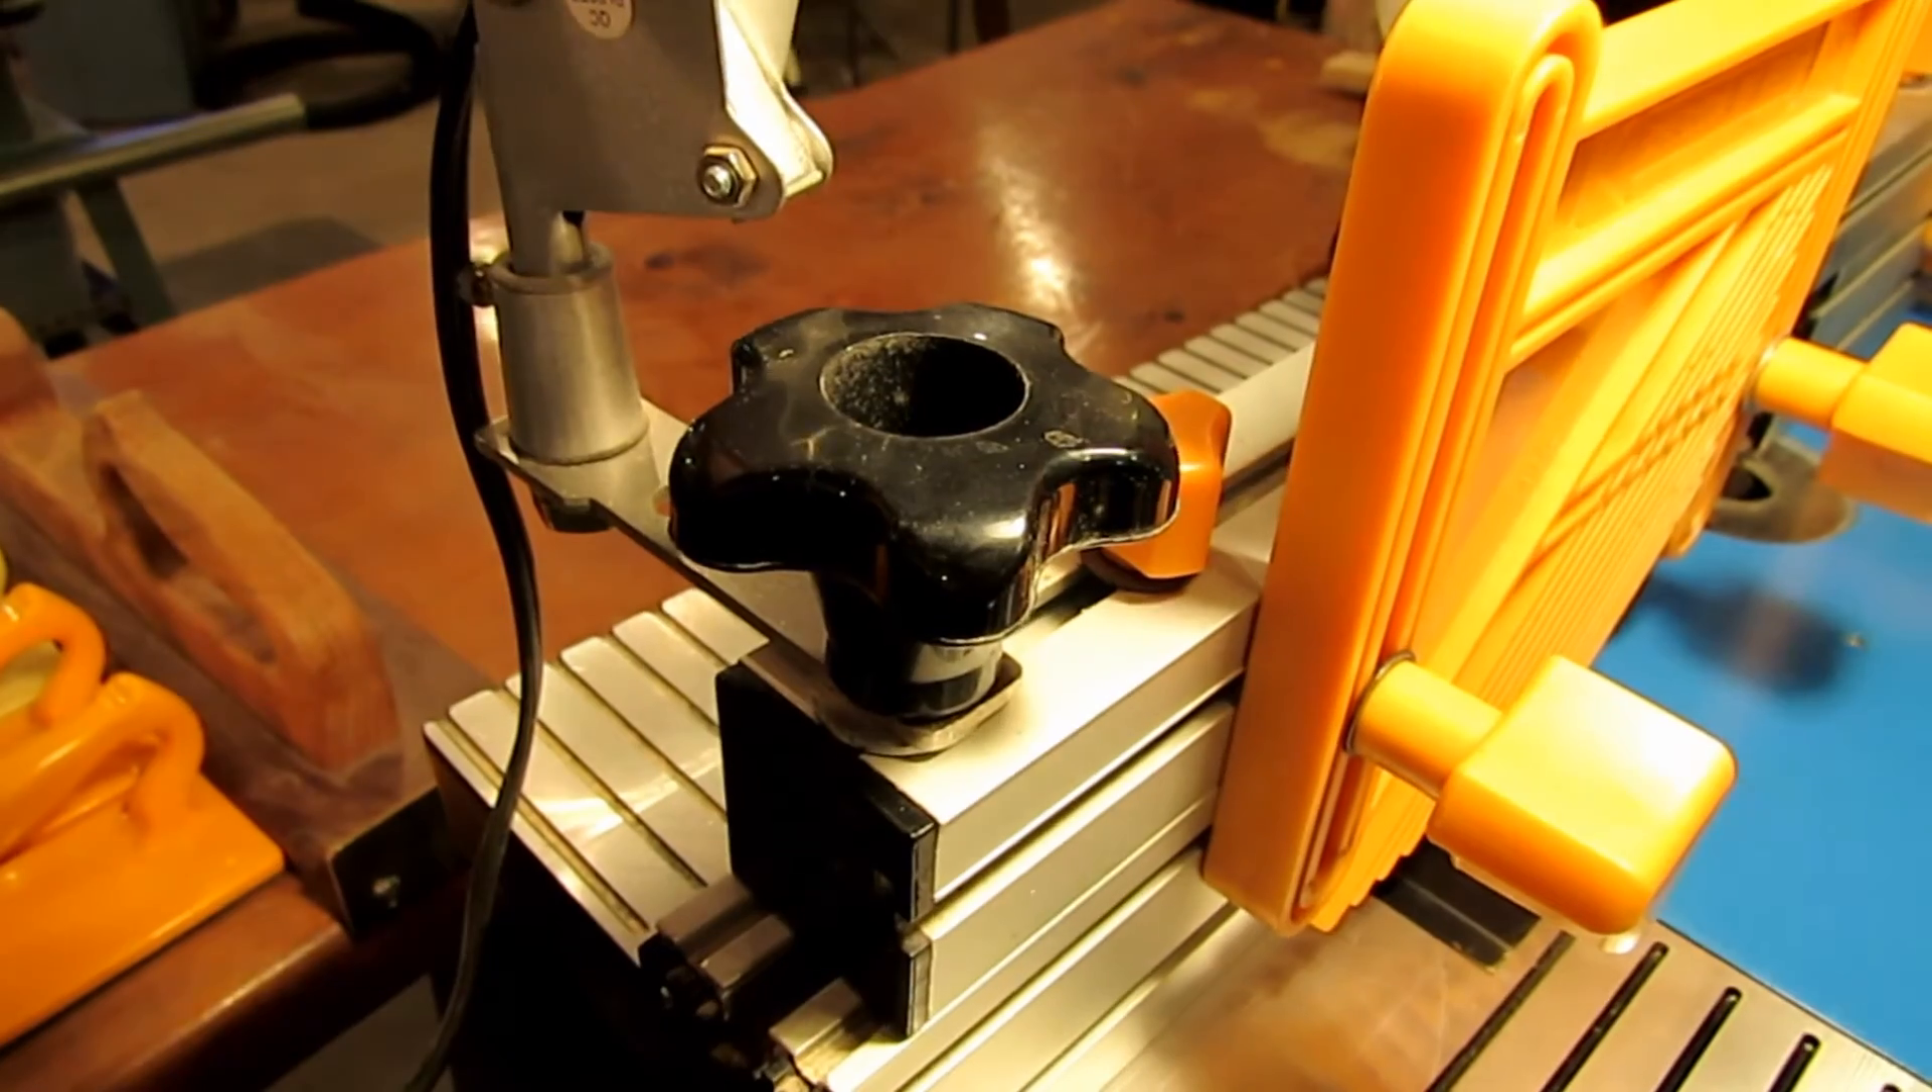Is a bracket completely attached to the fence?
Yes.